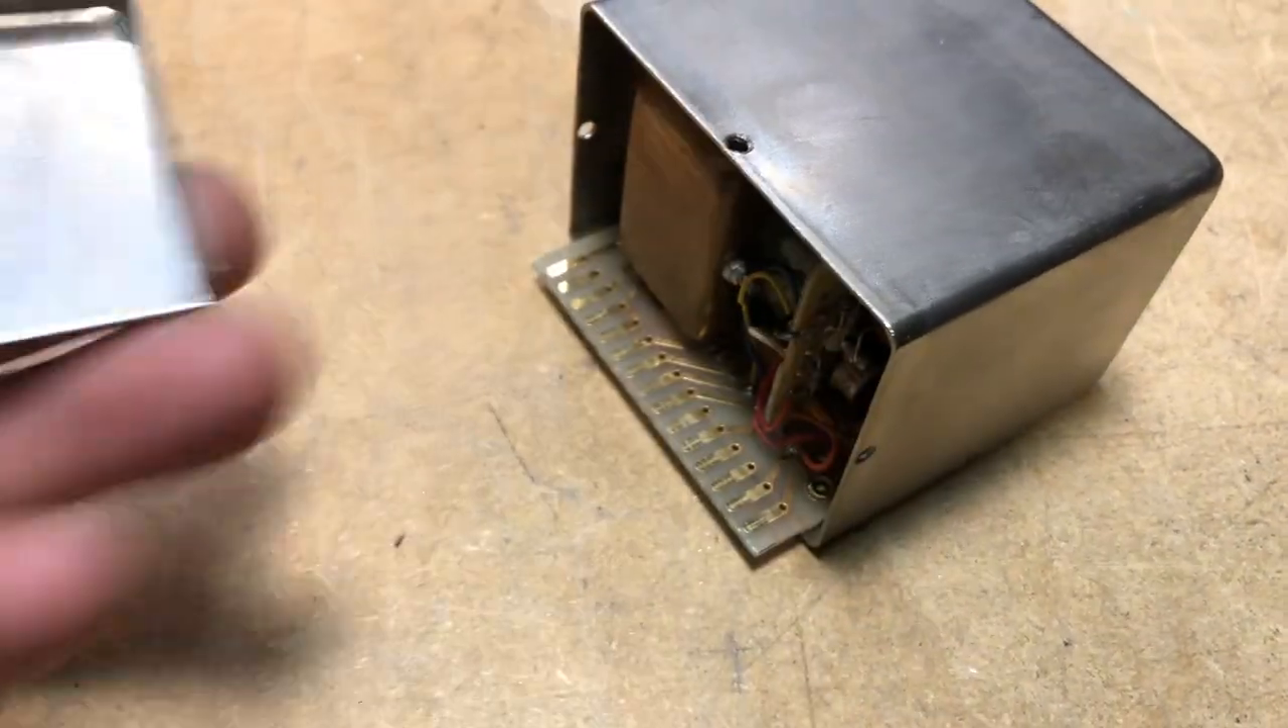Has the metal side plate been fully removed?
Yes.